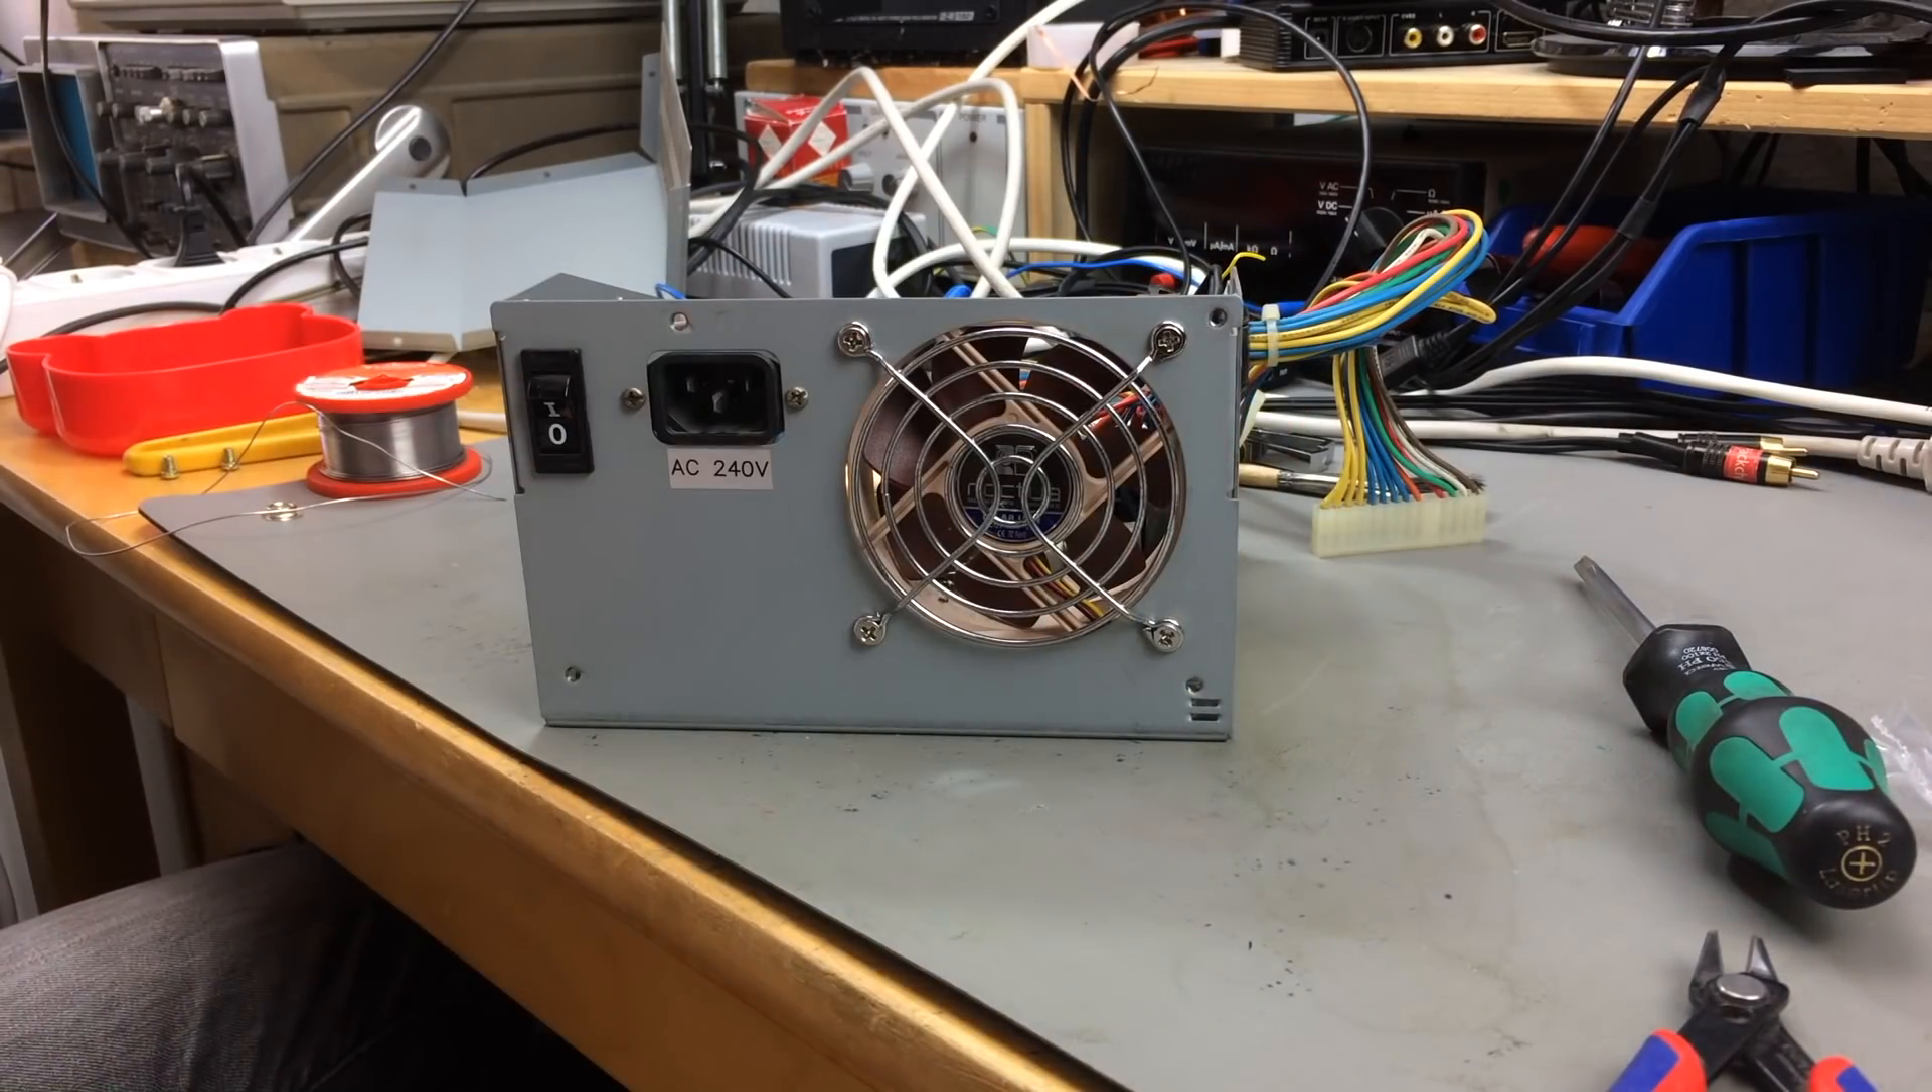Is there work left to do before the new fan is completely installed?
No.